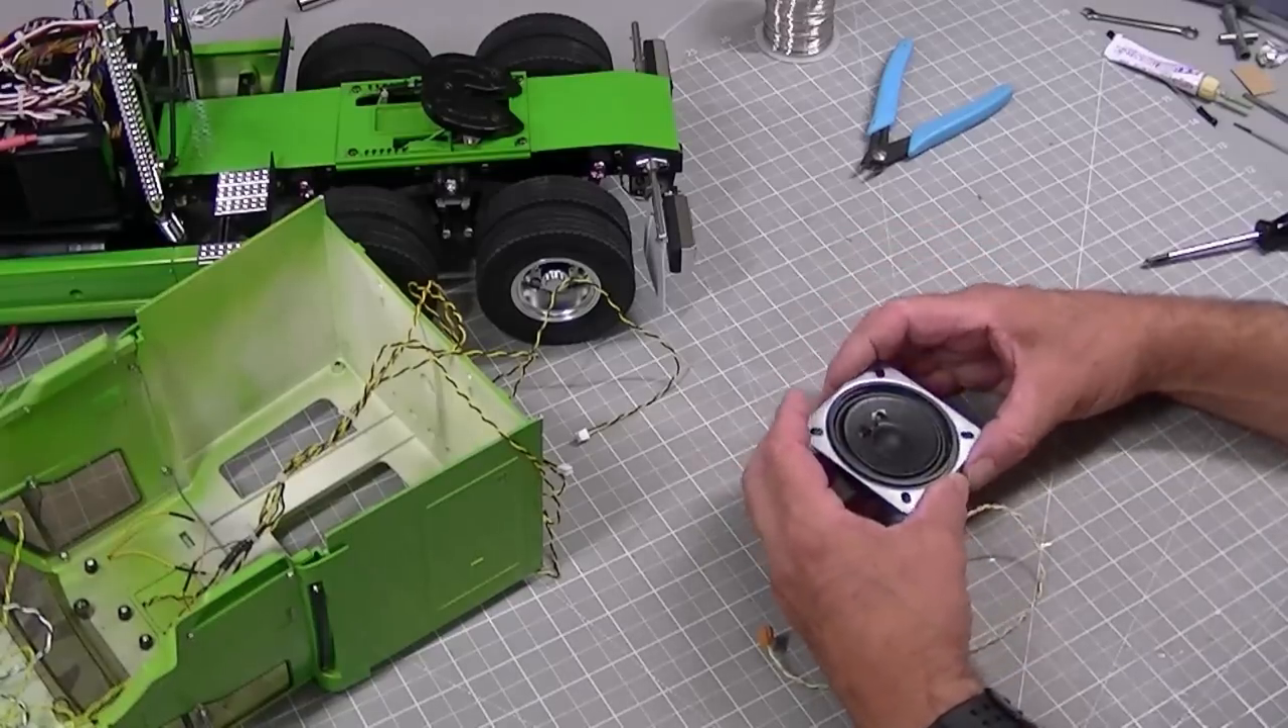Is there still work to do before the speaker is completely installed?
Yes.